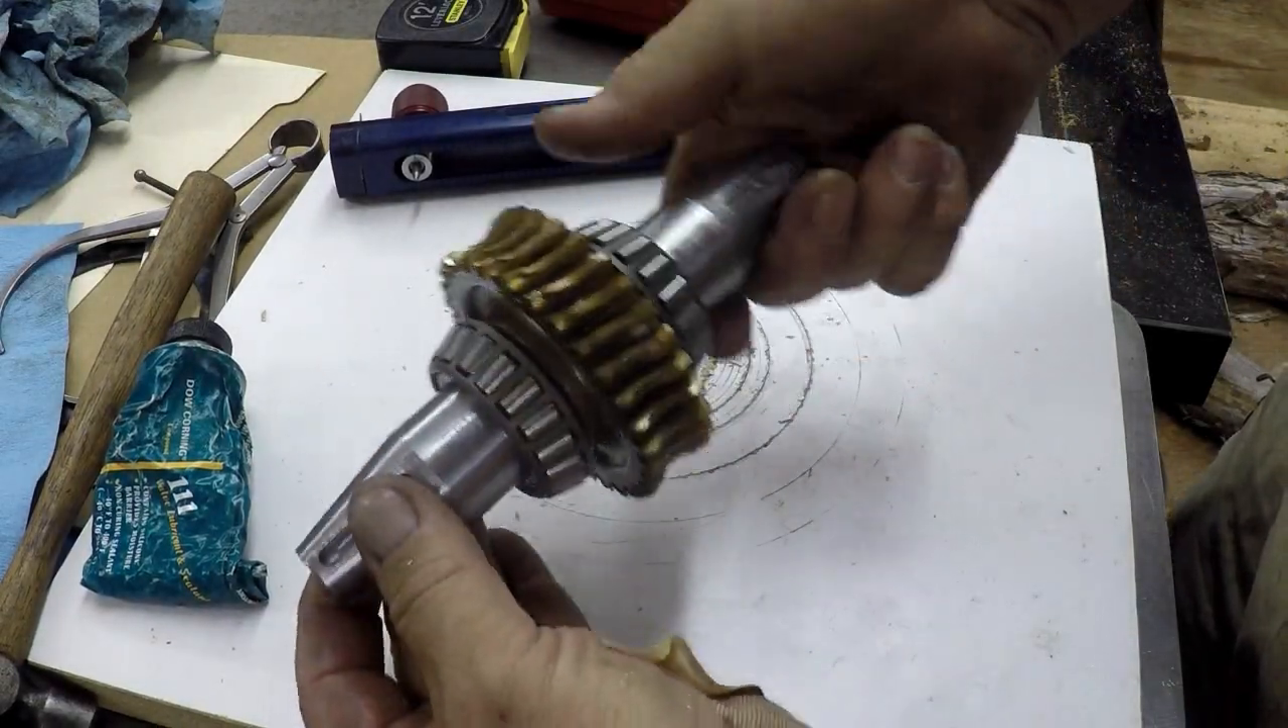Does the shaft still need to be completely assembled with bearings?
No.